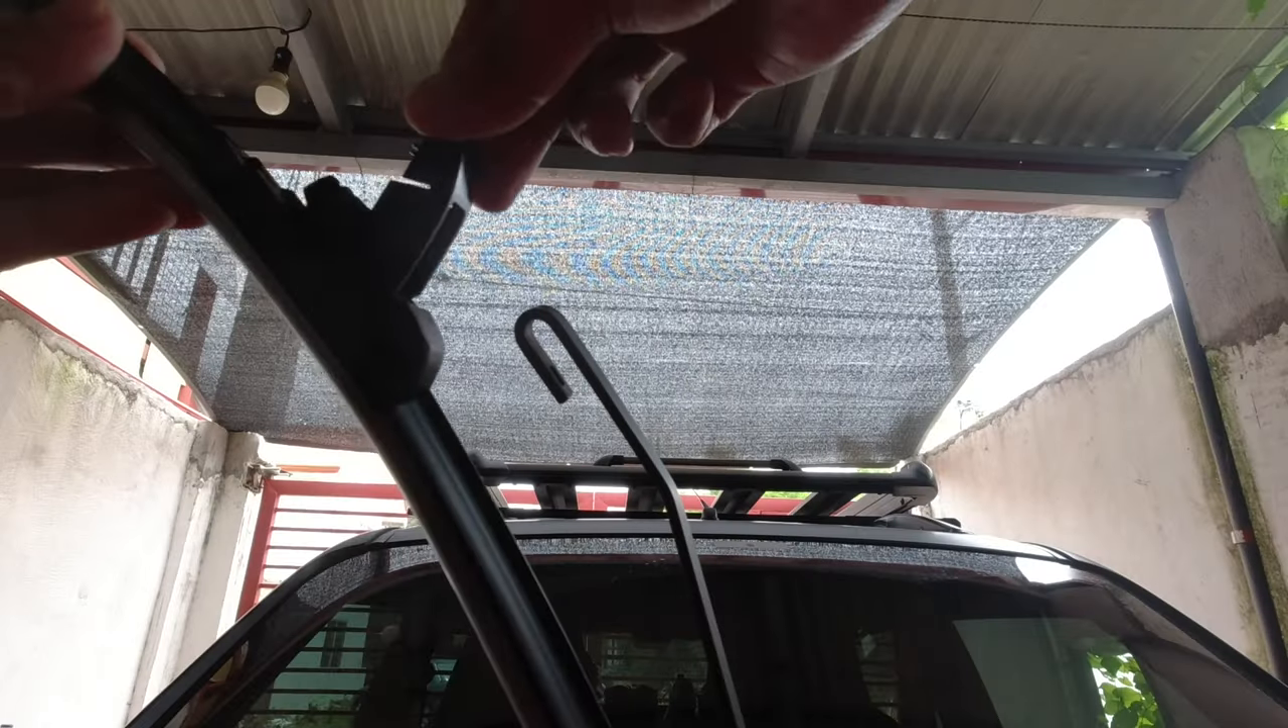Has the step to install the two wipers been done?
No.